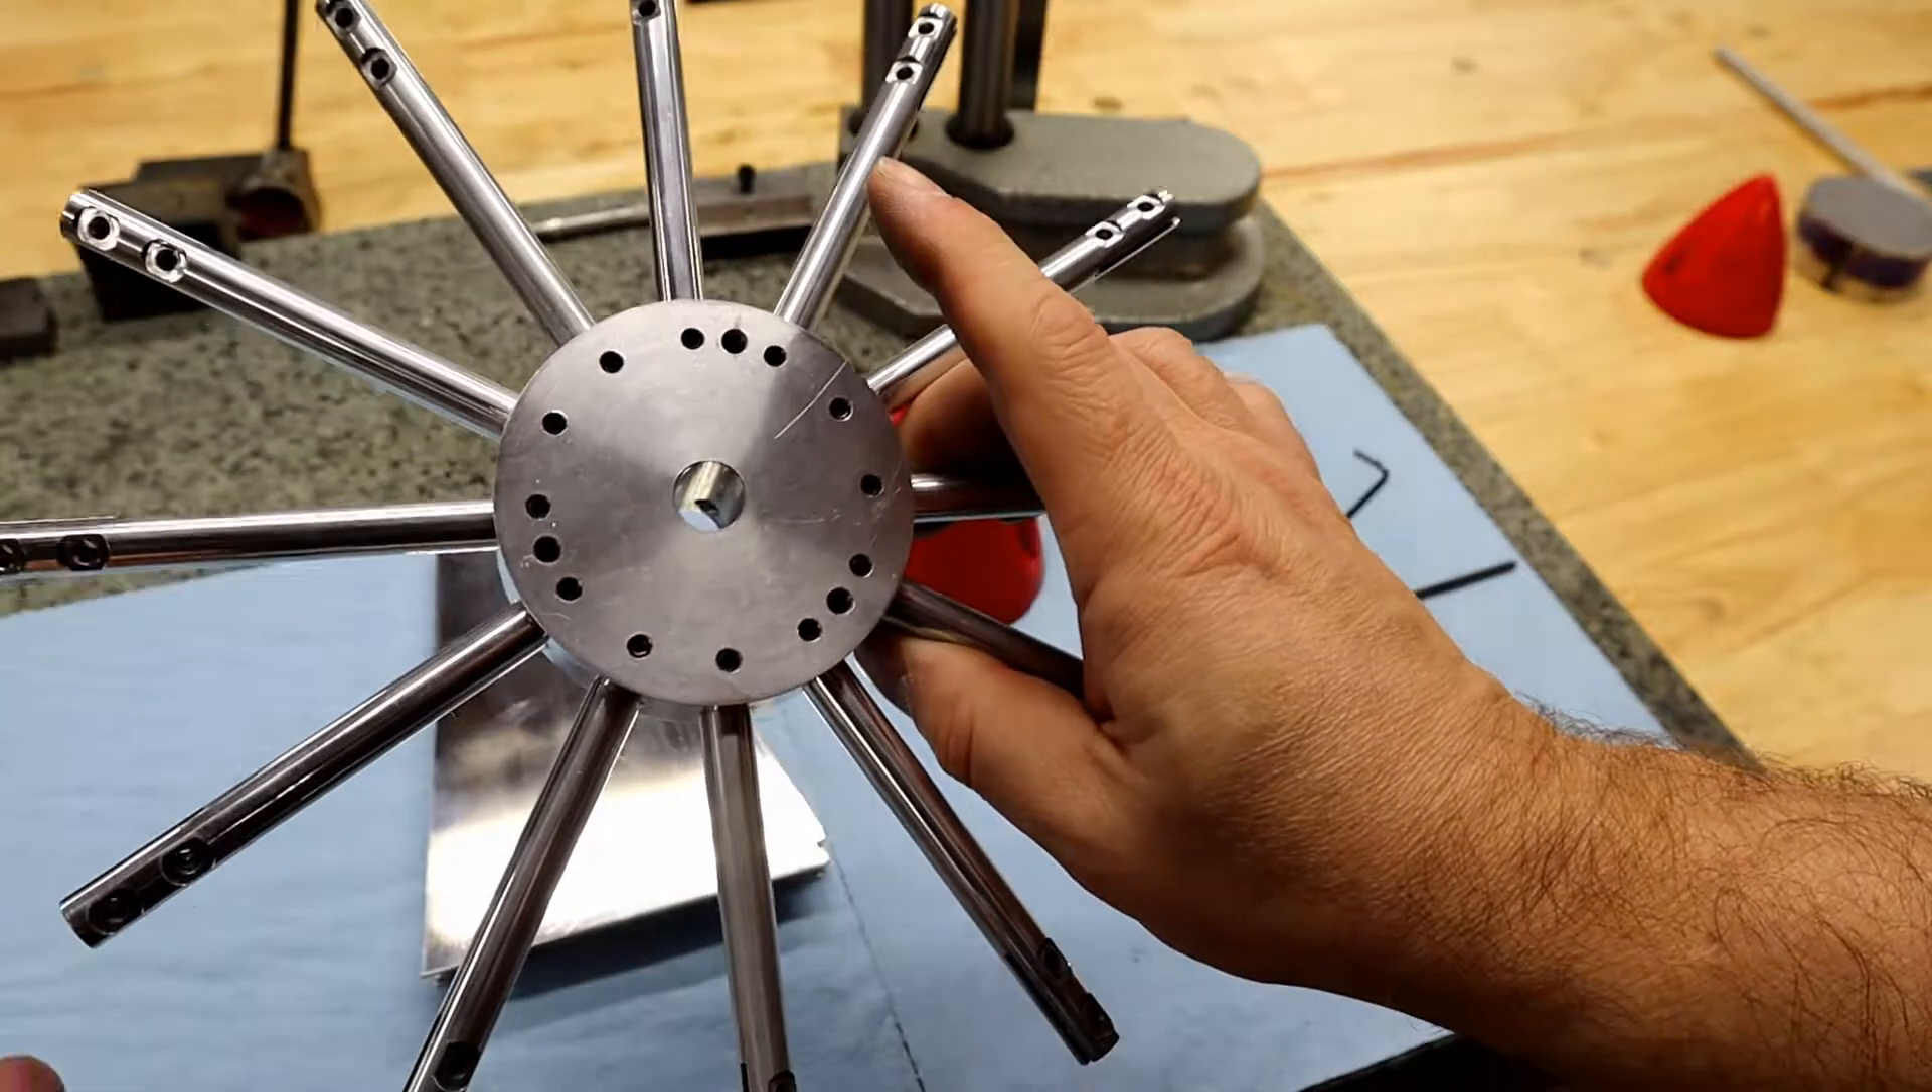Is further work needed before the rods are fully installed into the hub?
No.